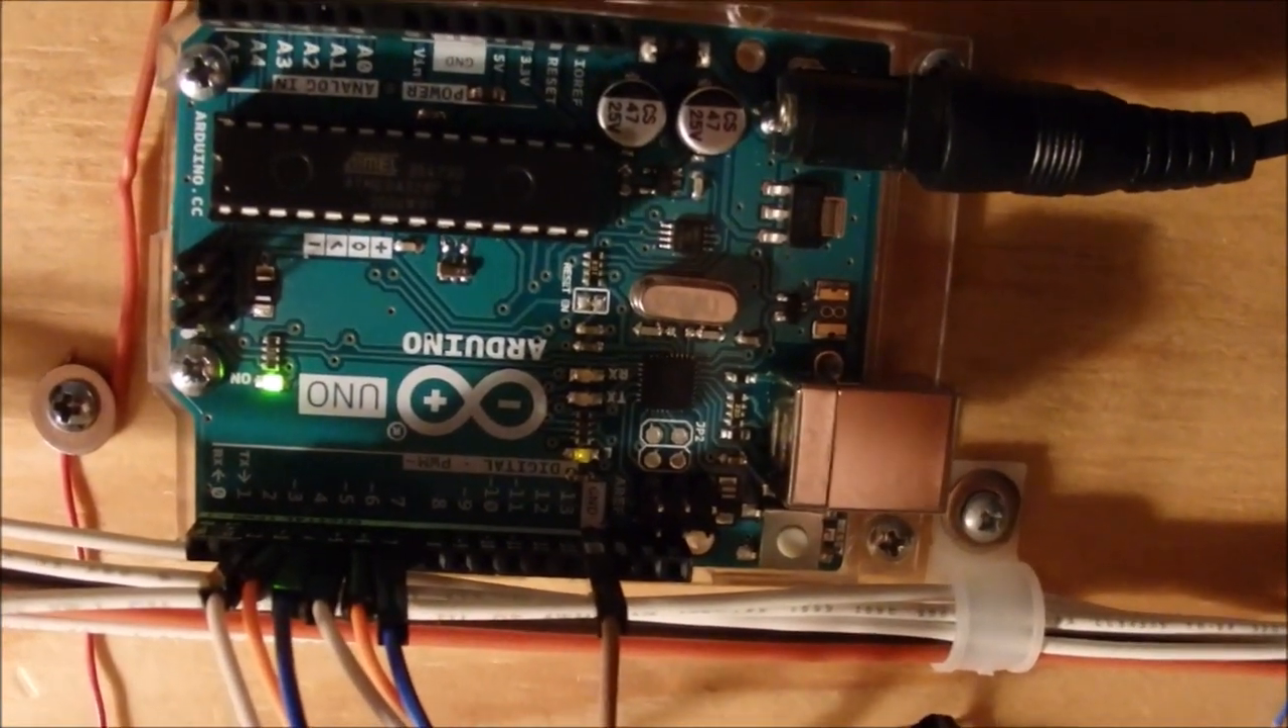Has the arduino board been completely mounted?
Yes.